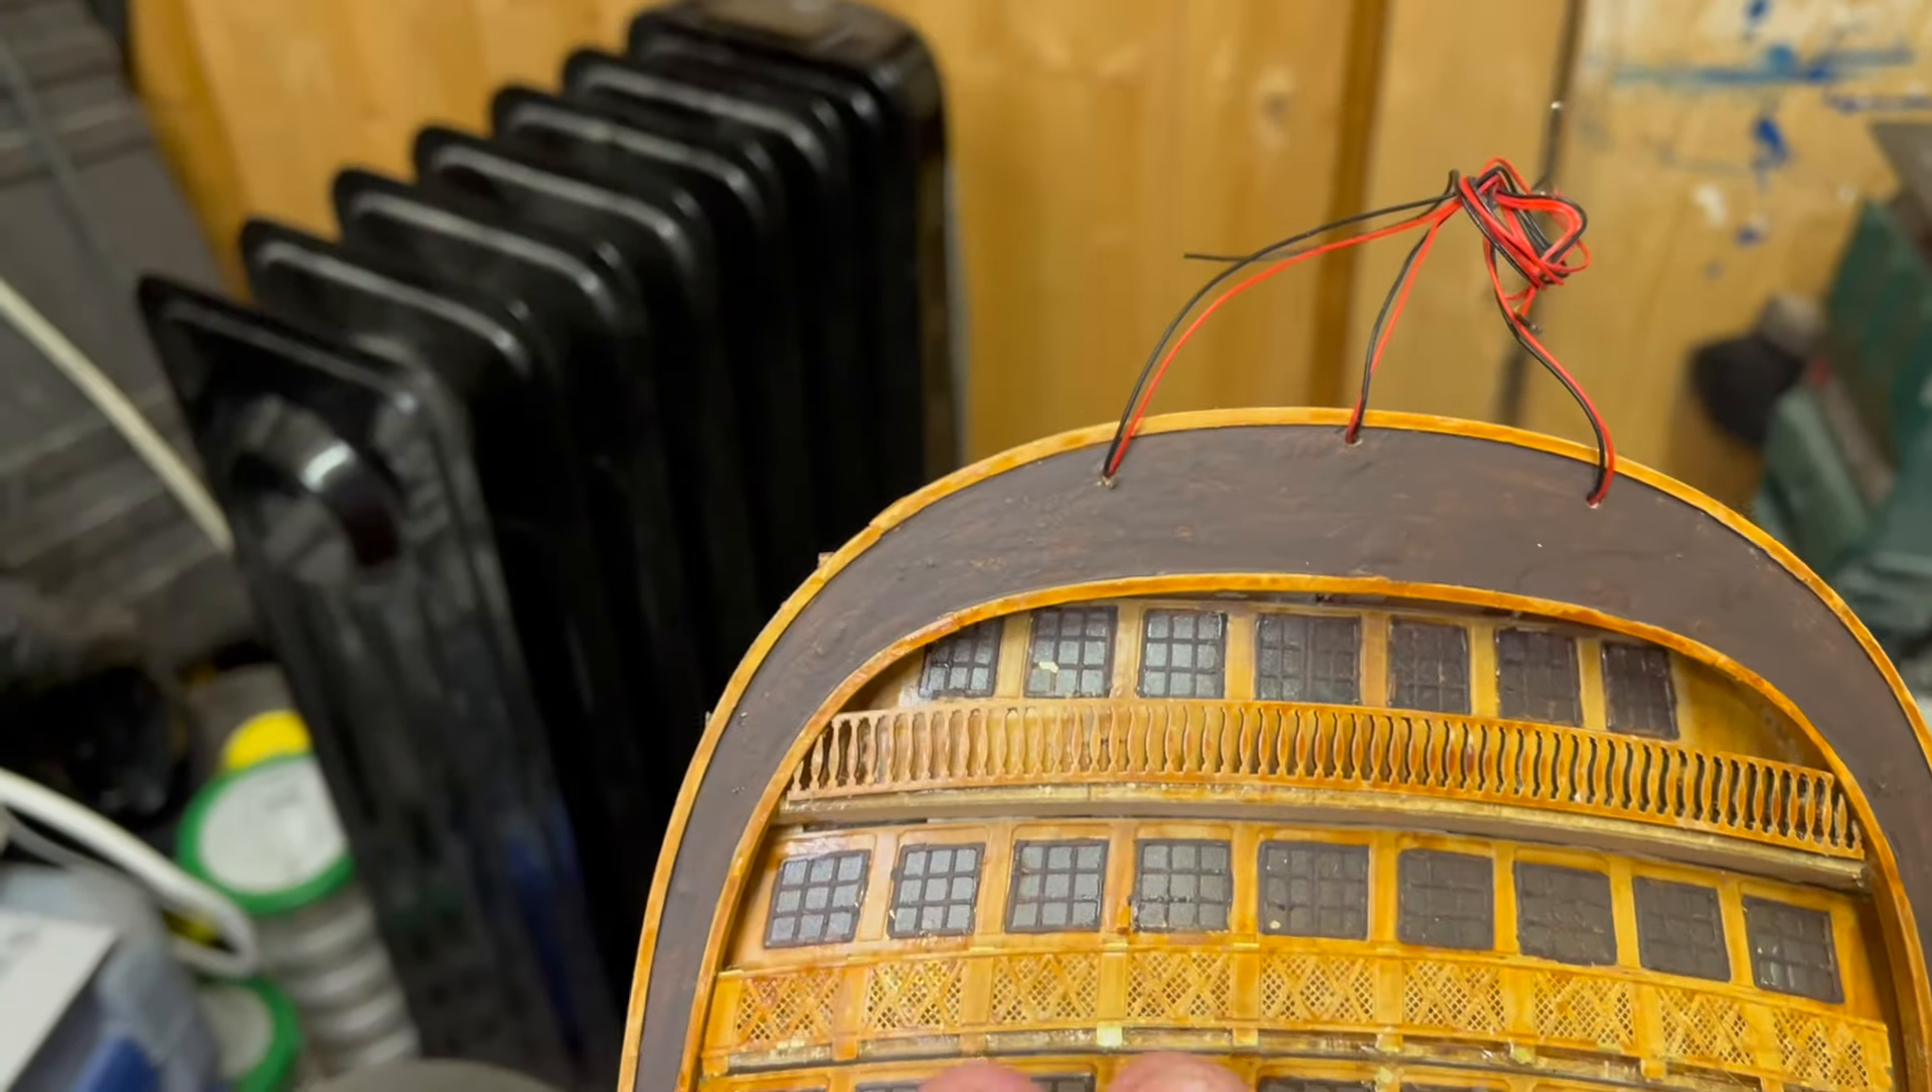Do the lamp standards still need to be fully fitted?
Yes.